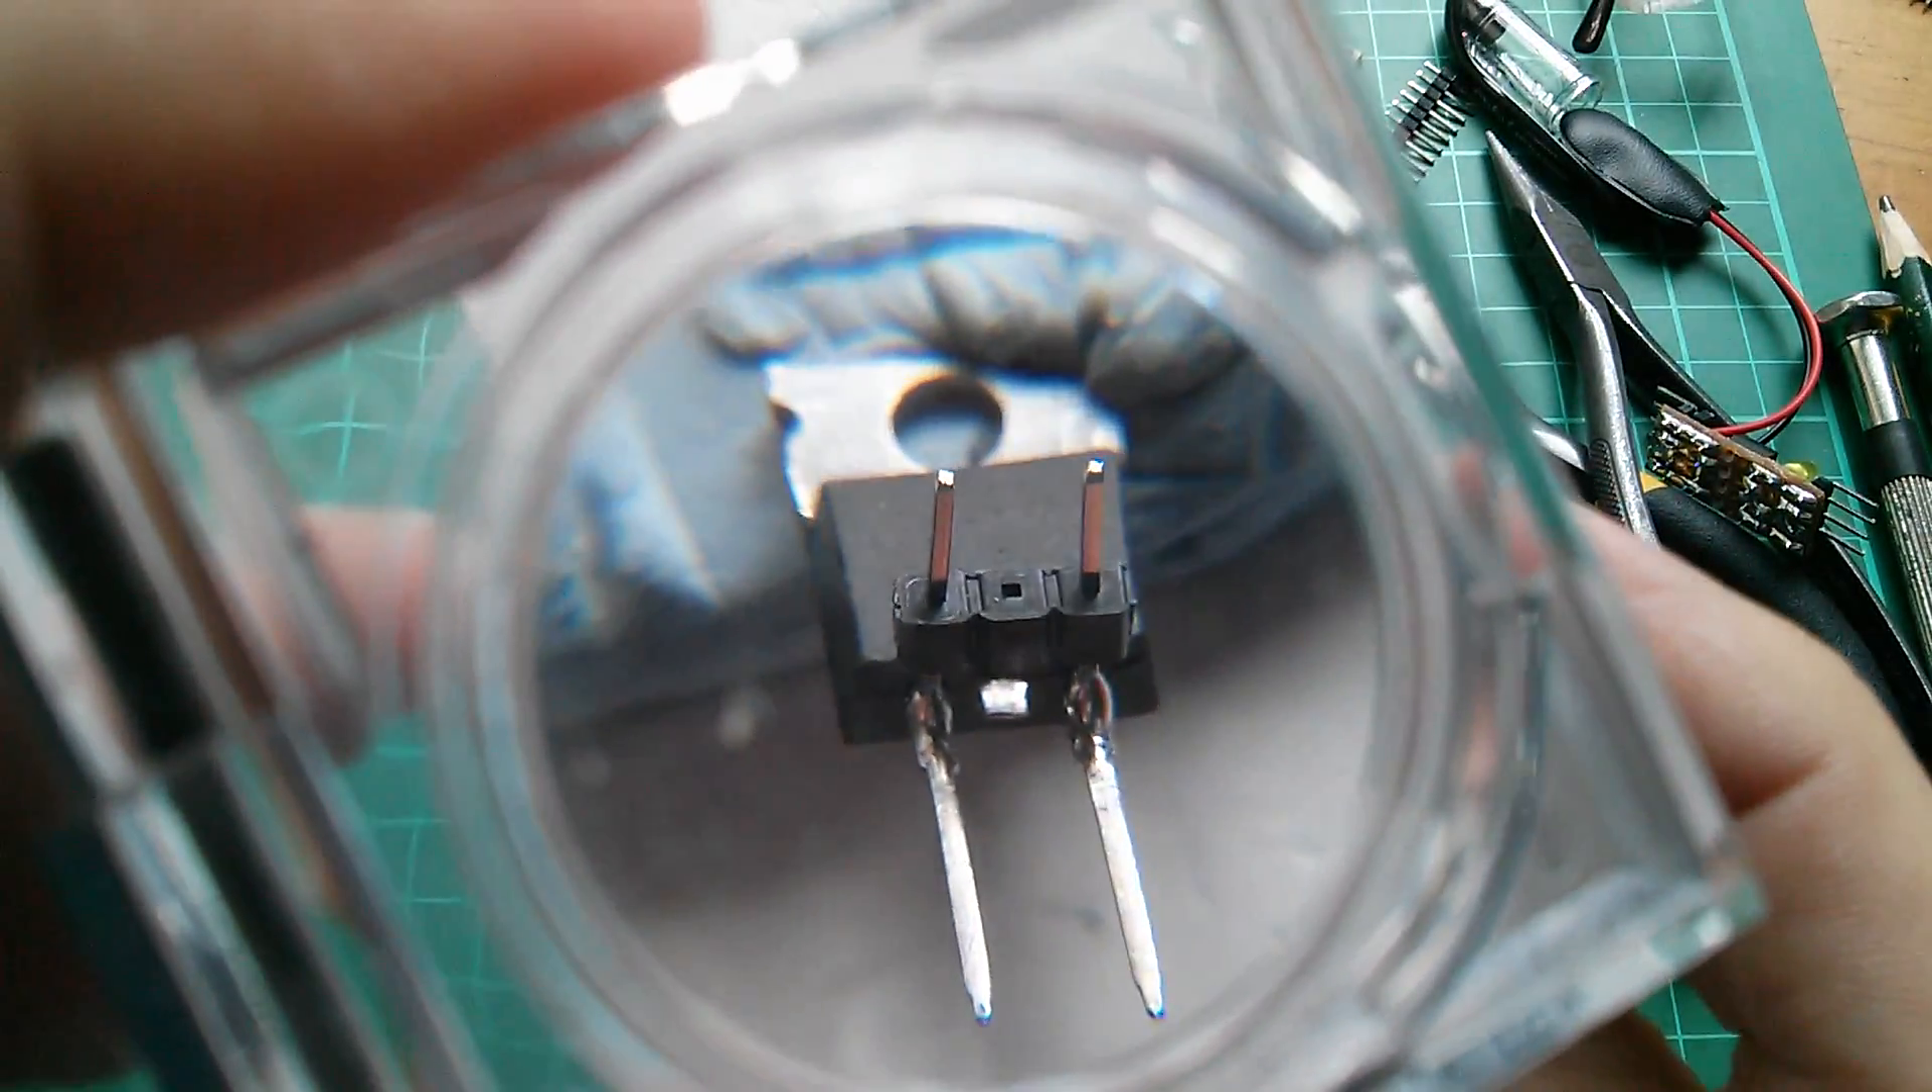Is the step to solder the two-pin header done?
Yes.